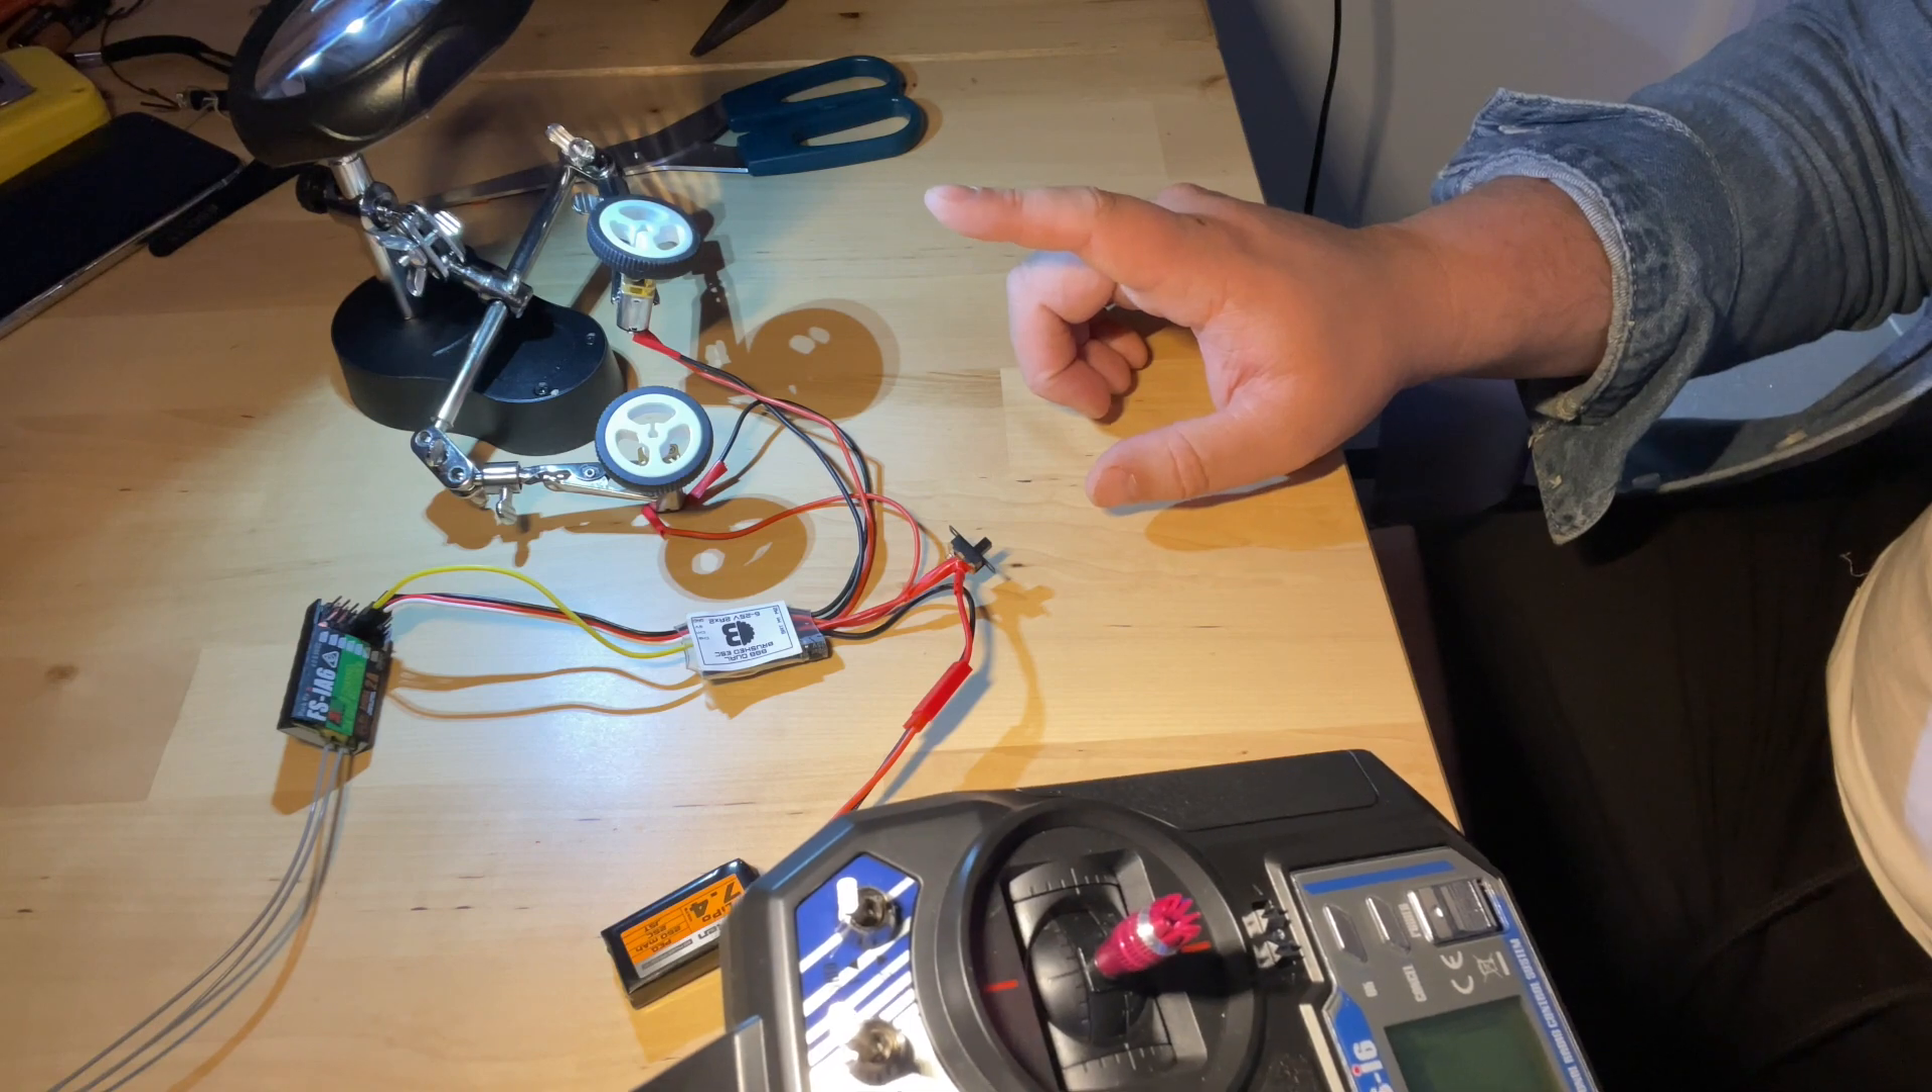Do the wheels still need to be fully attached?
No.